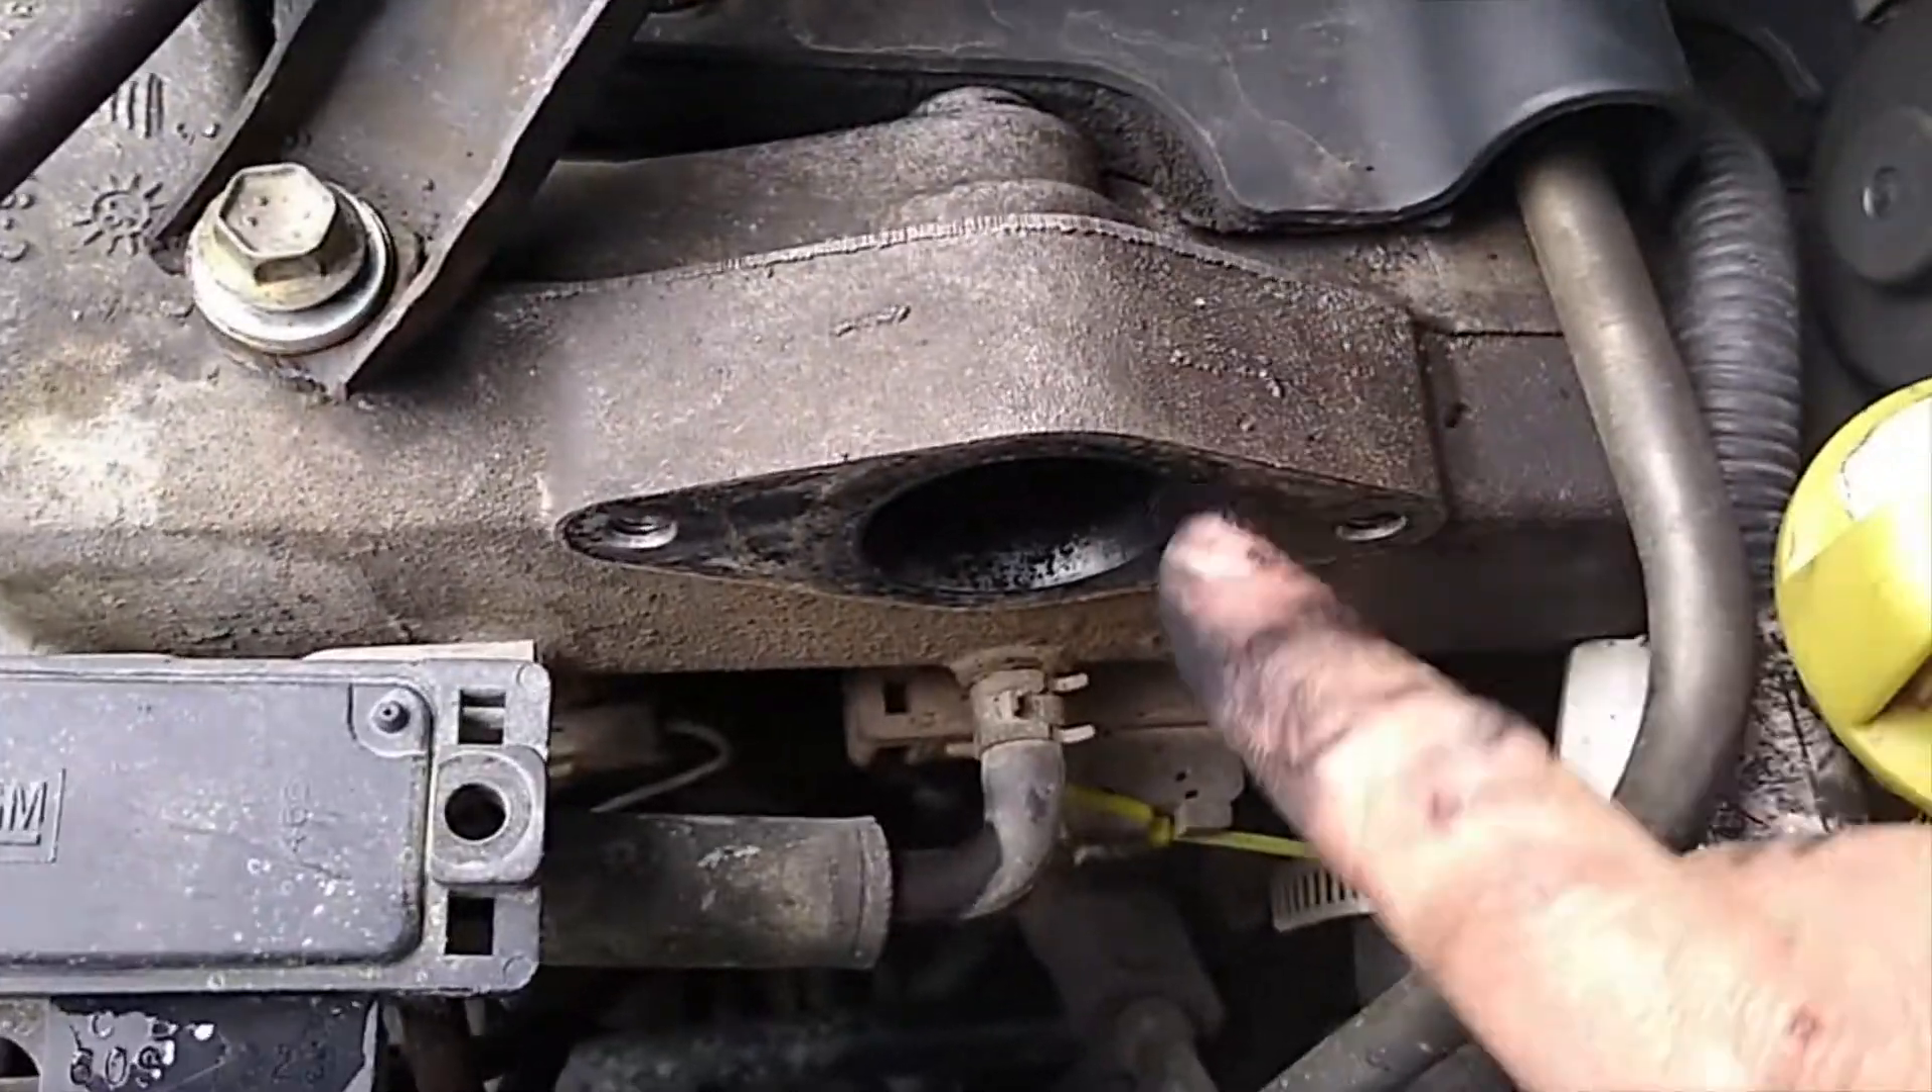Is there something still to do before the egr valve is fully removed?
No.